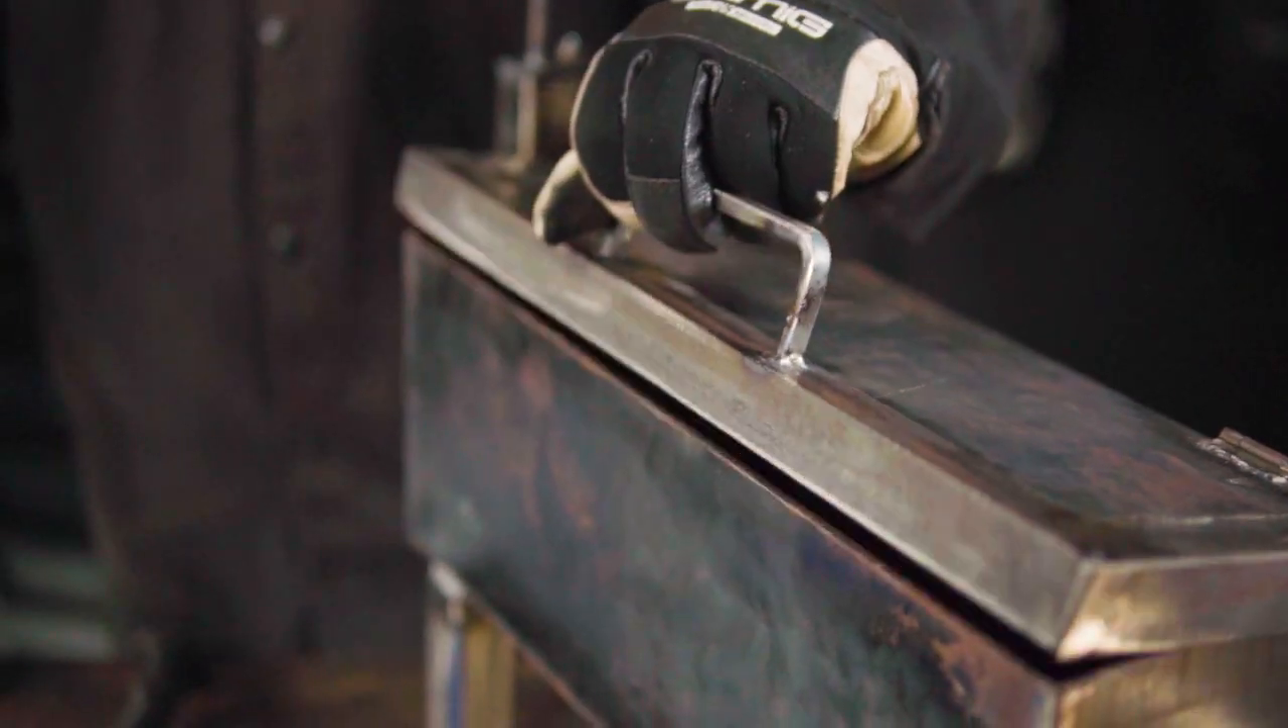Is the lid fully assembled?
Yes.